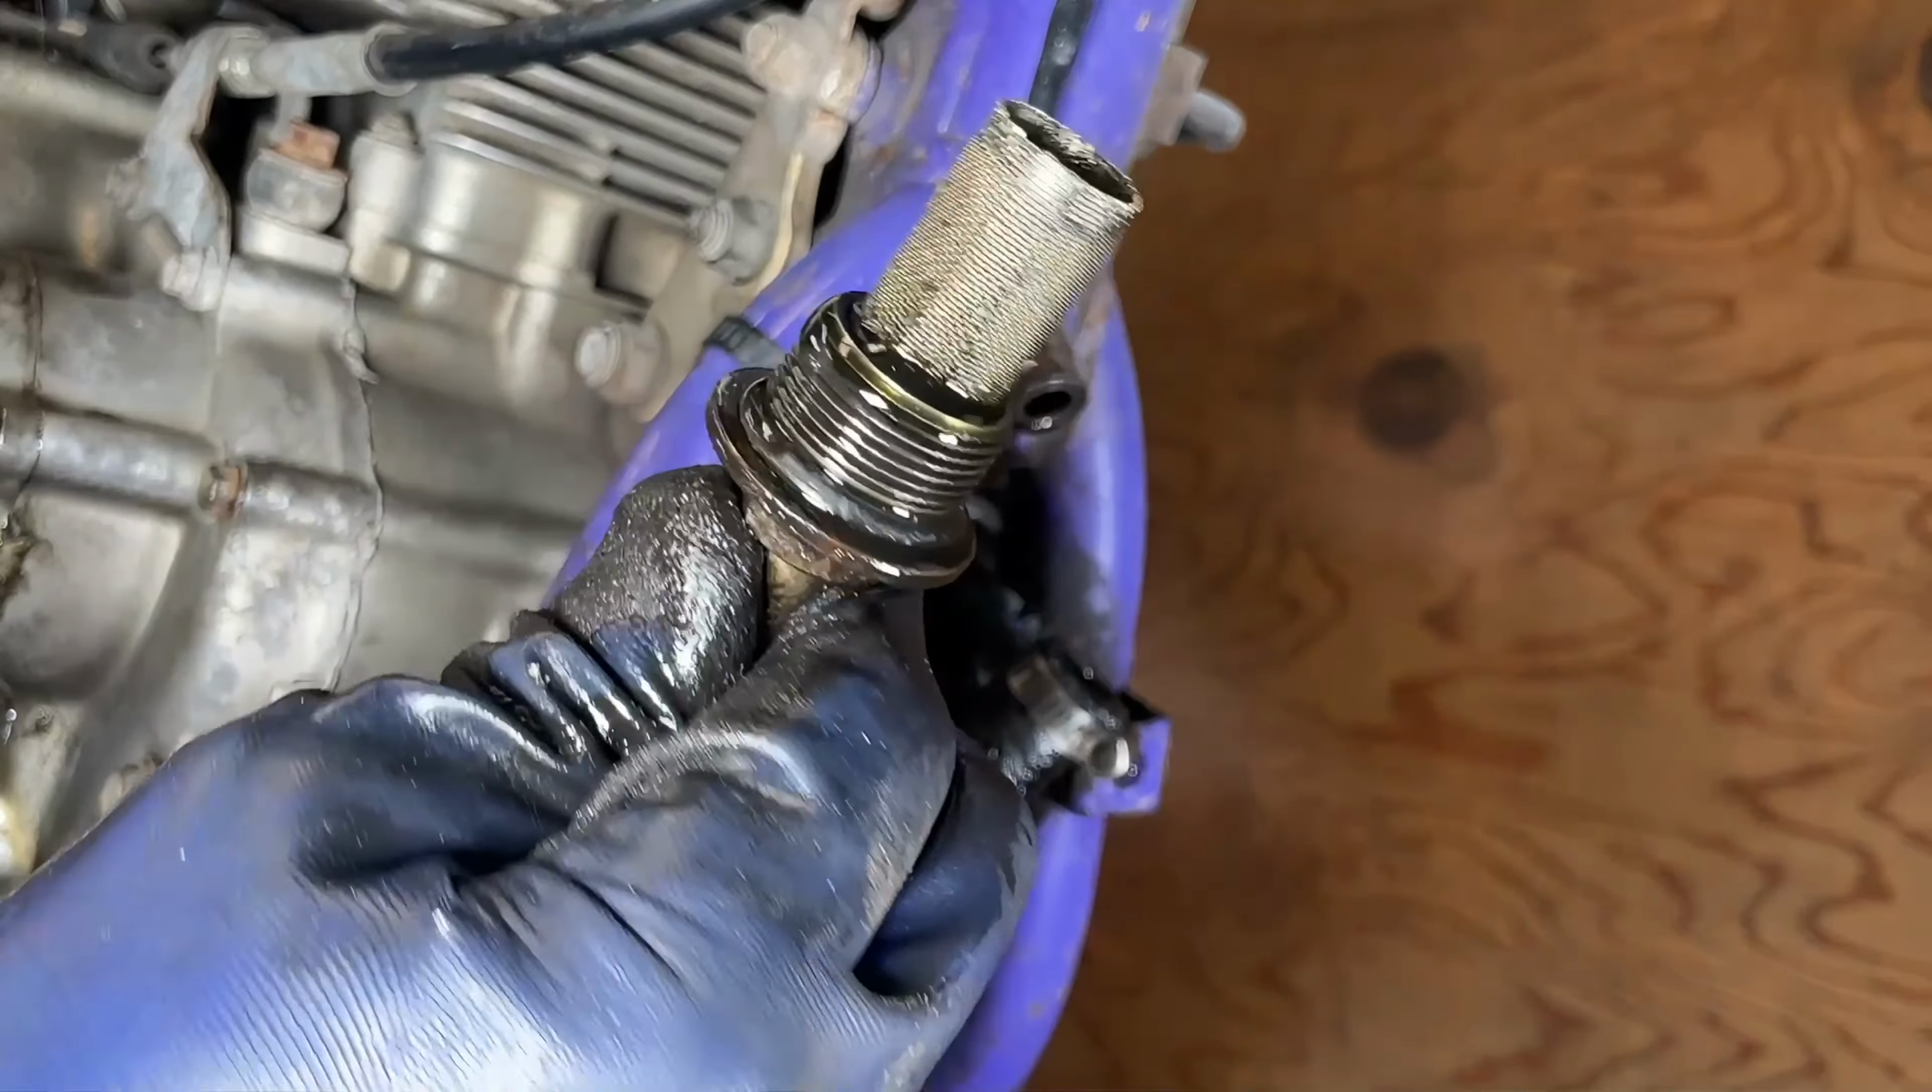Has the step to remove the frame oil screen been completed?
Yes.